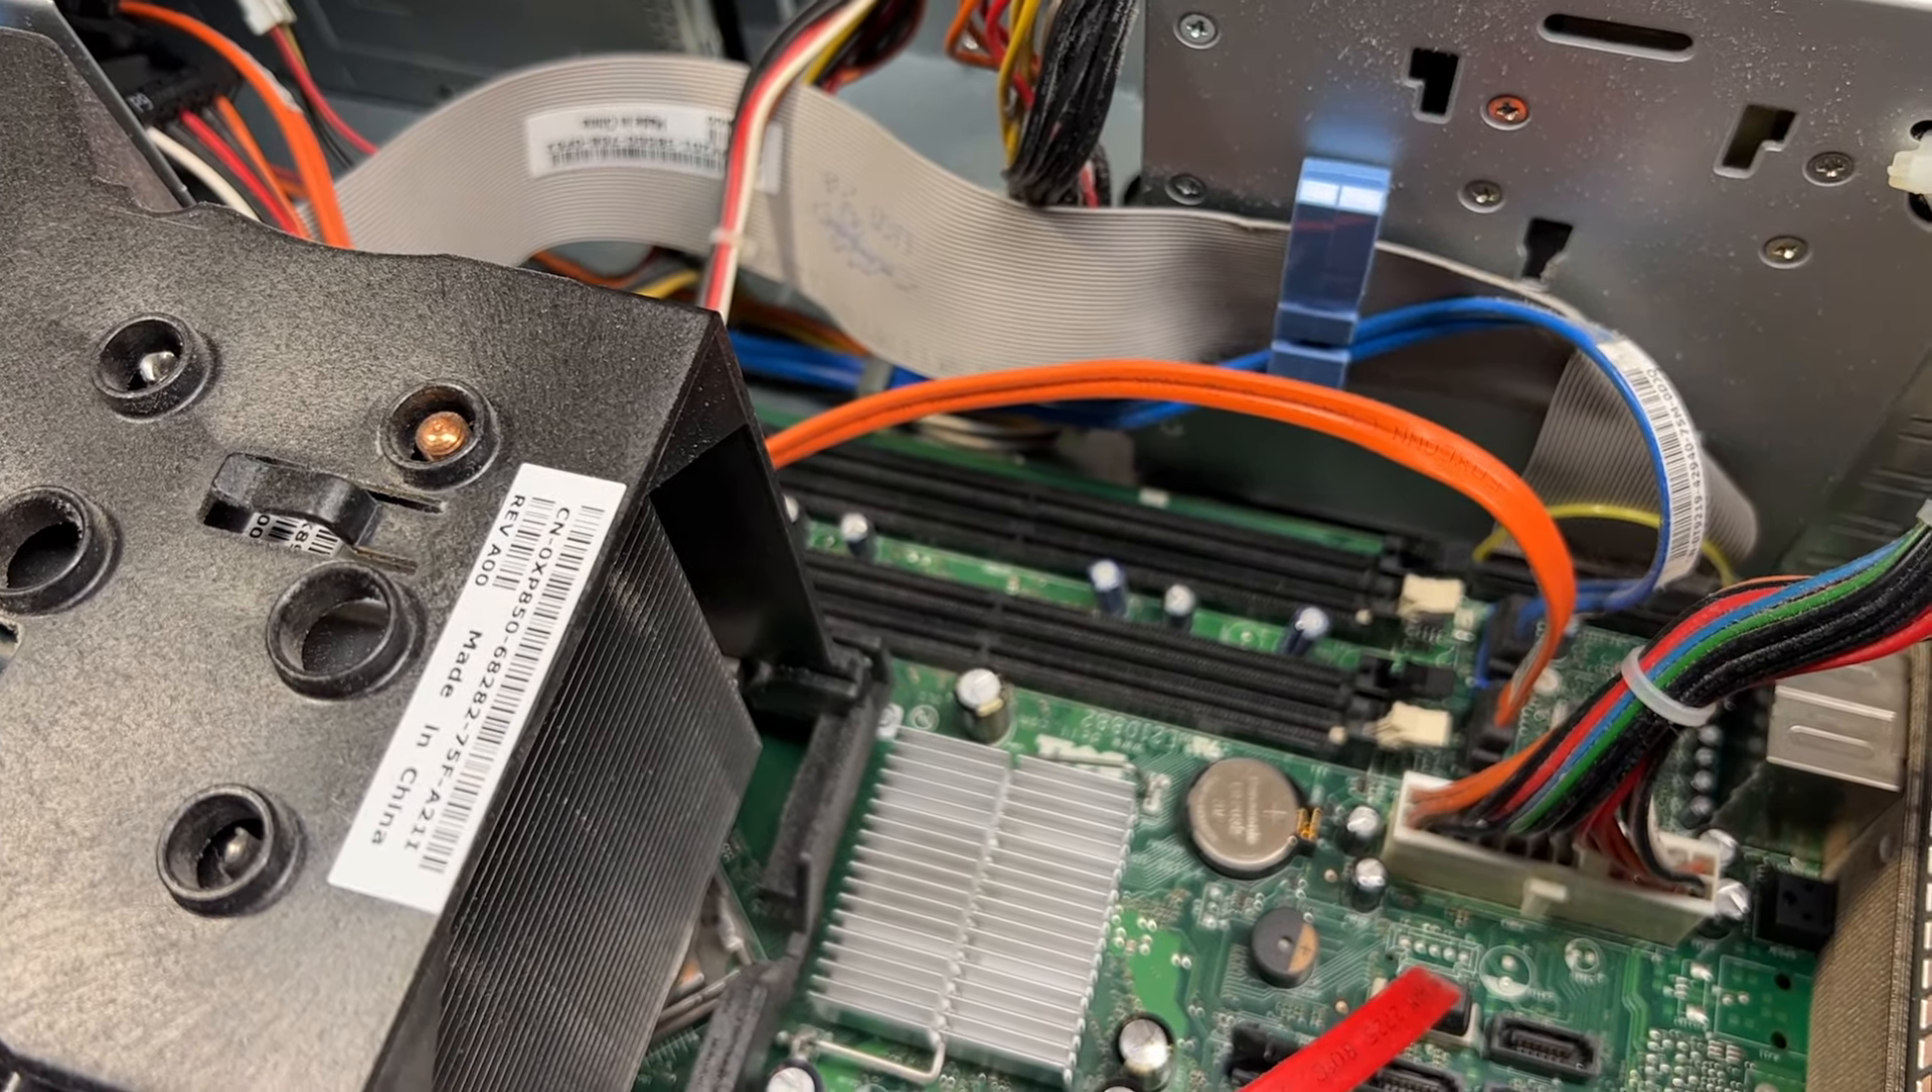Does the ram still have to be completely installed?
Yes.